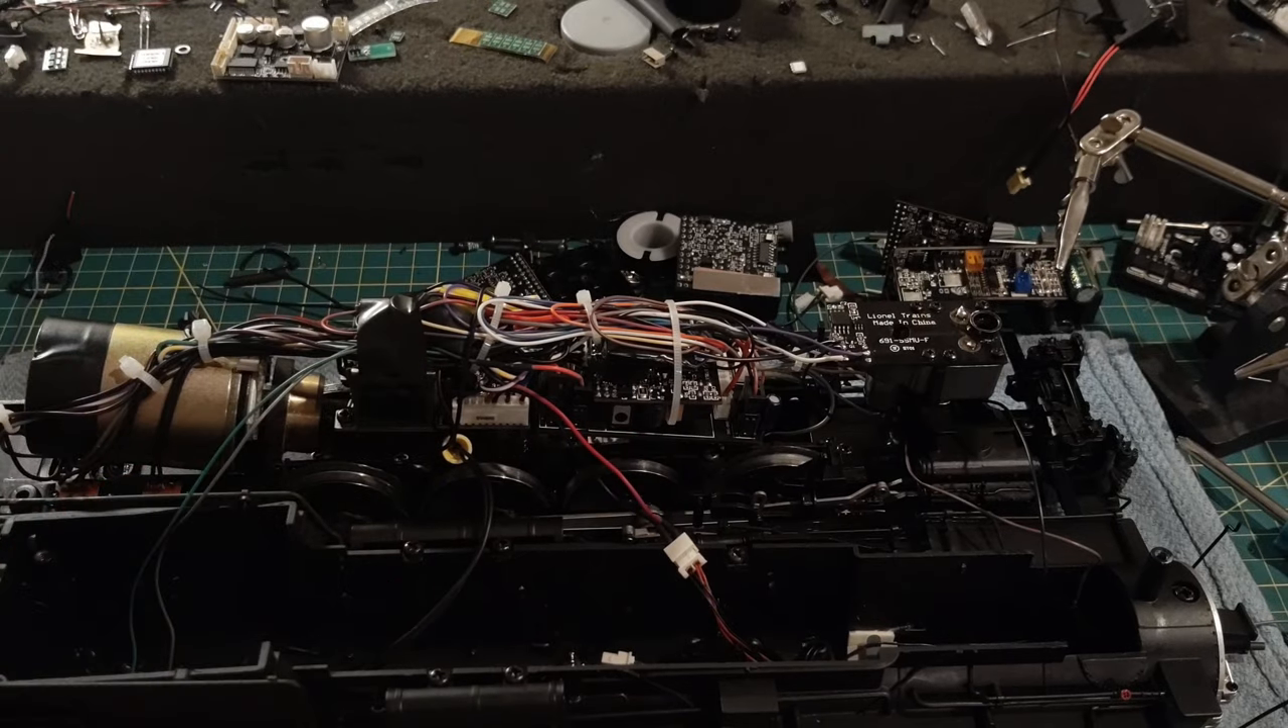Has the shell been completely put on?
No.